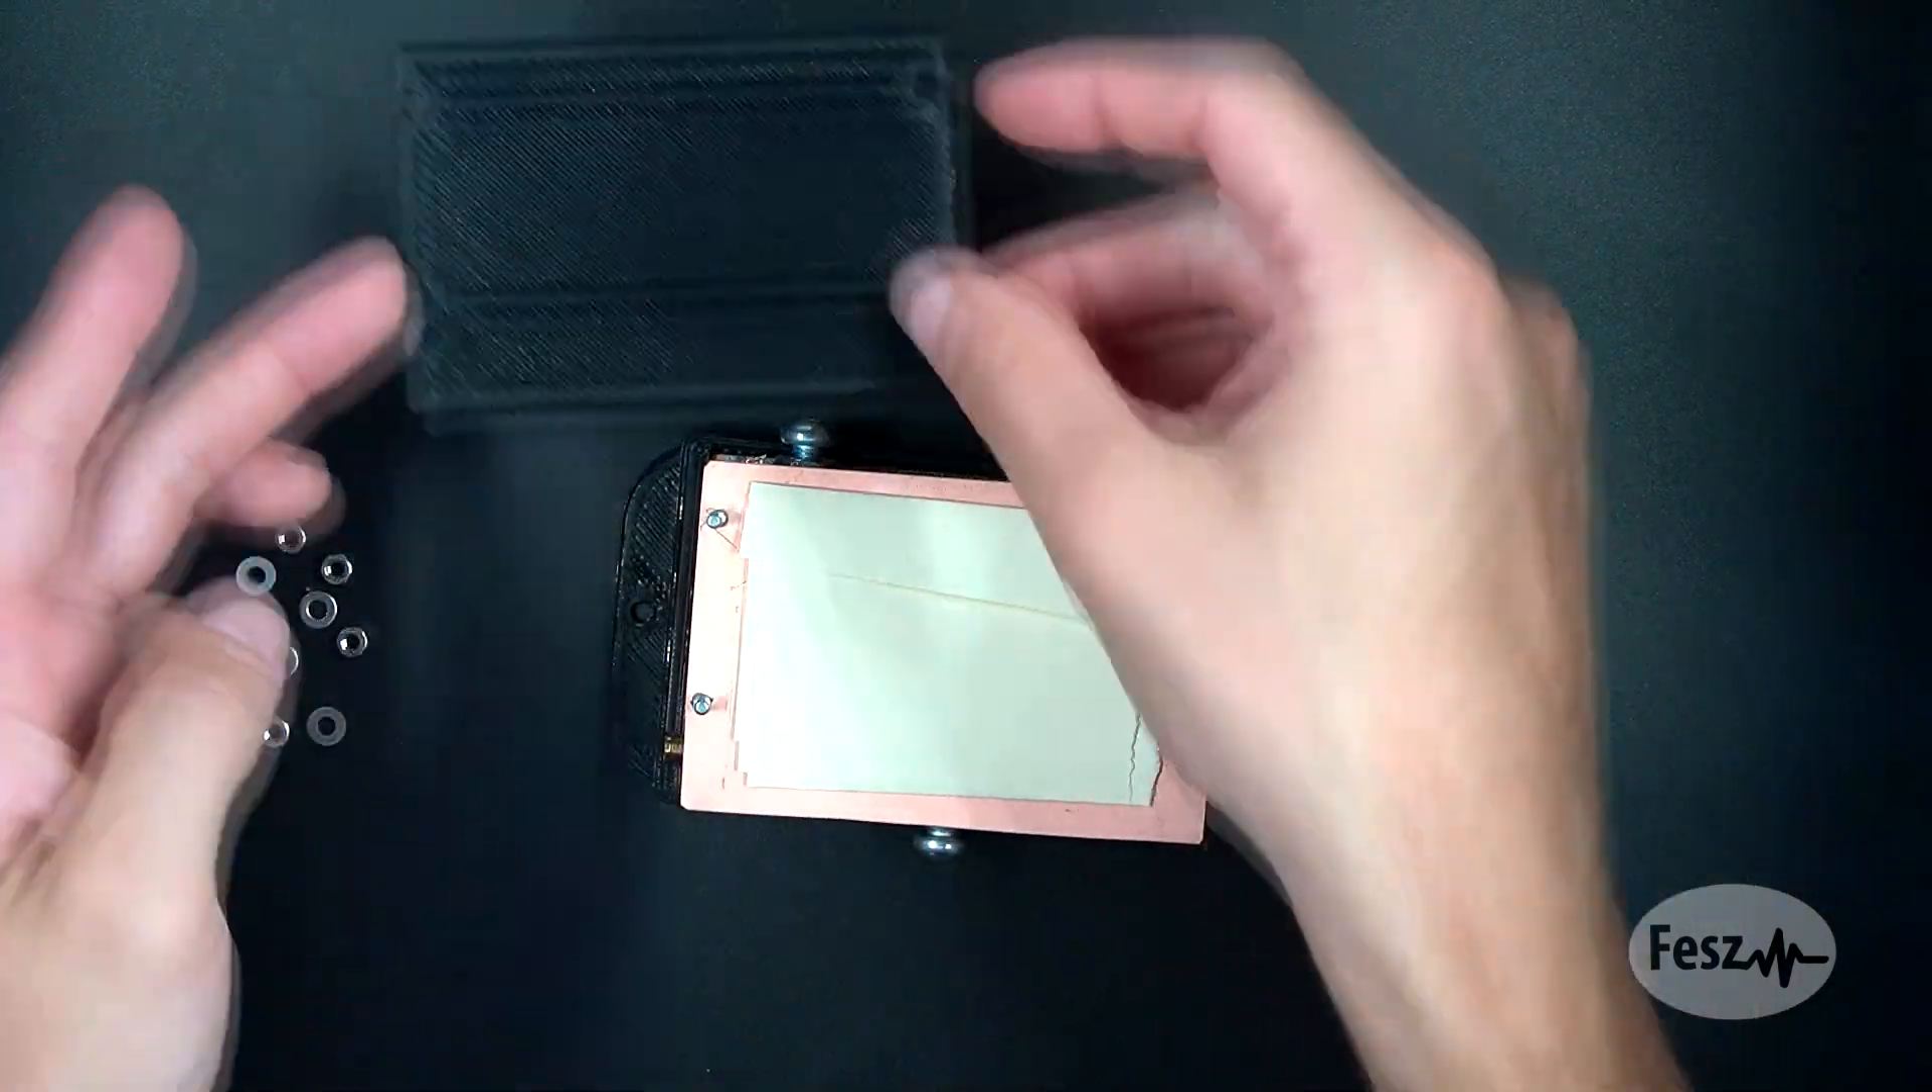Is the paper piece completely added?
Yes.